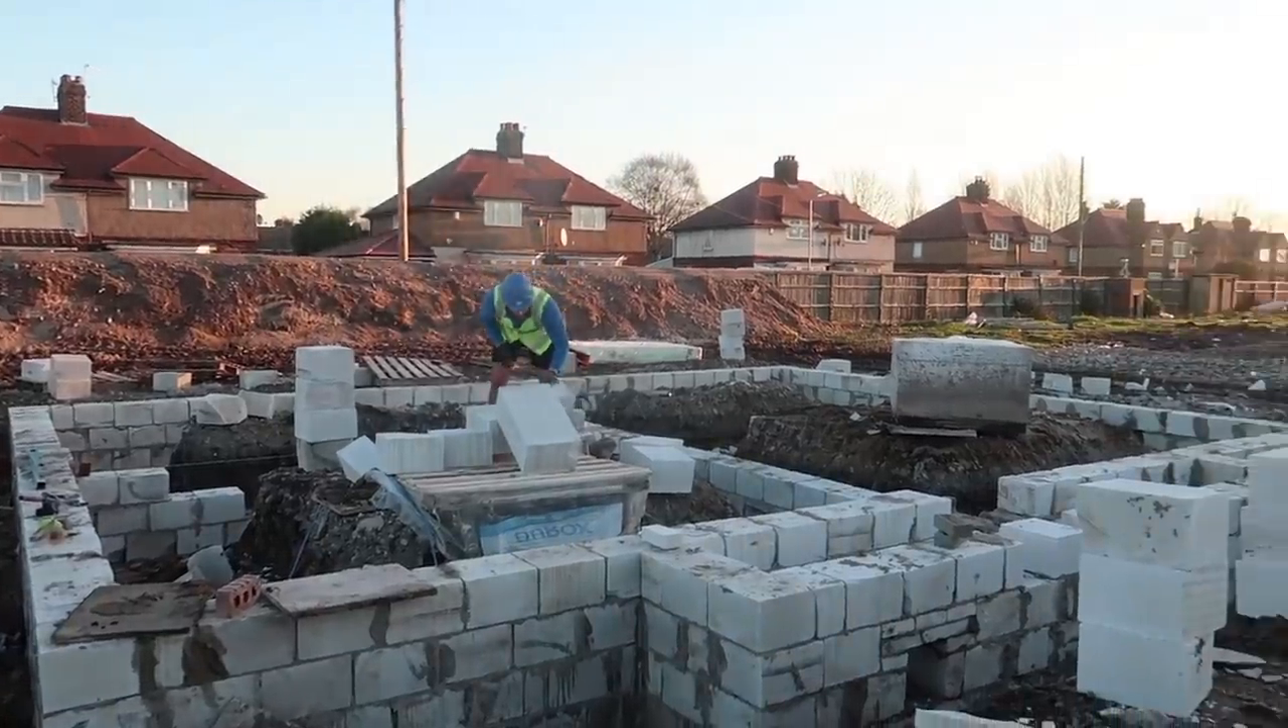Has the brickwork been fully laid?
No.